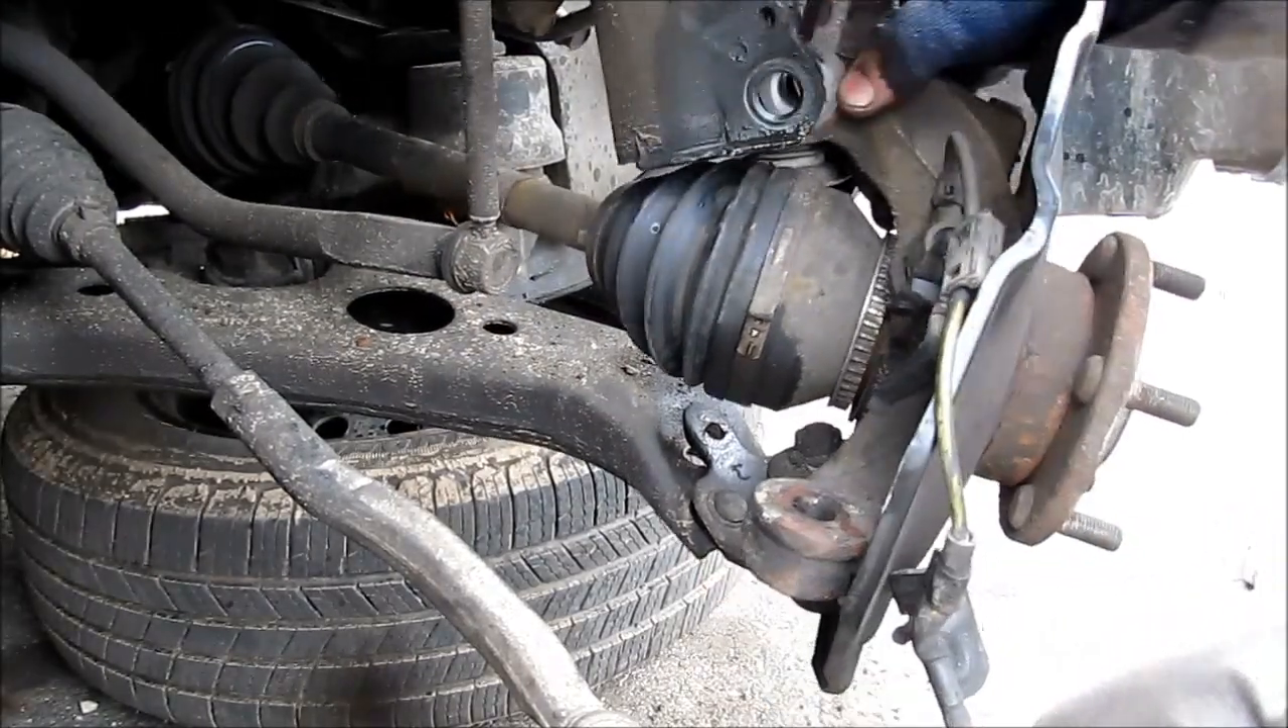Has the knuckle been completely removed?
No.